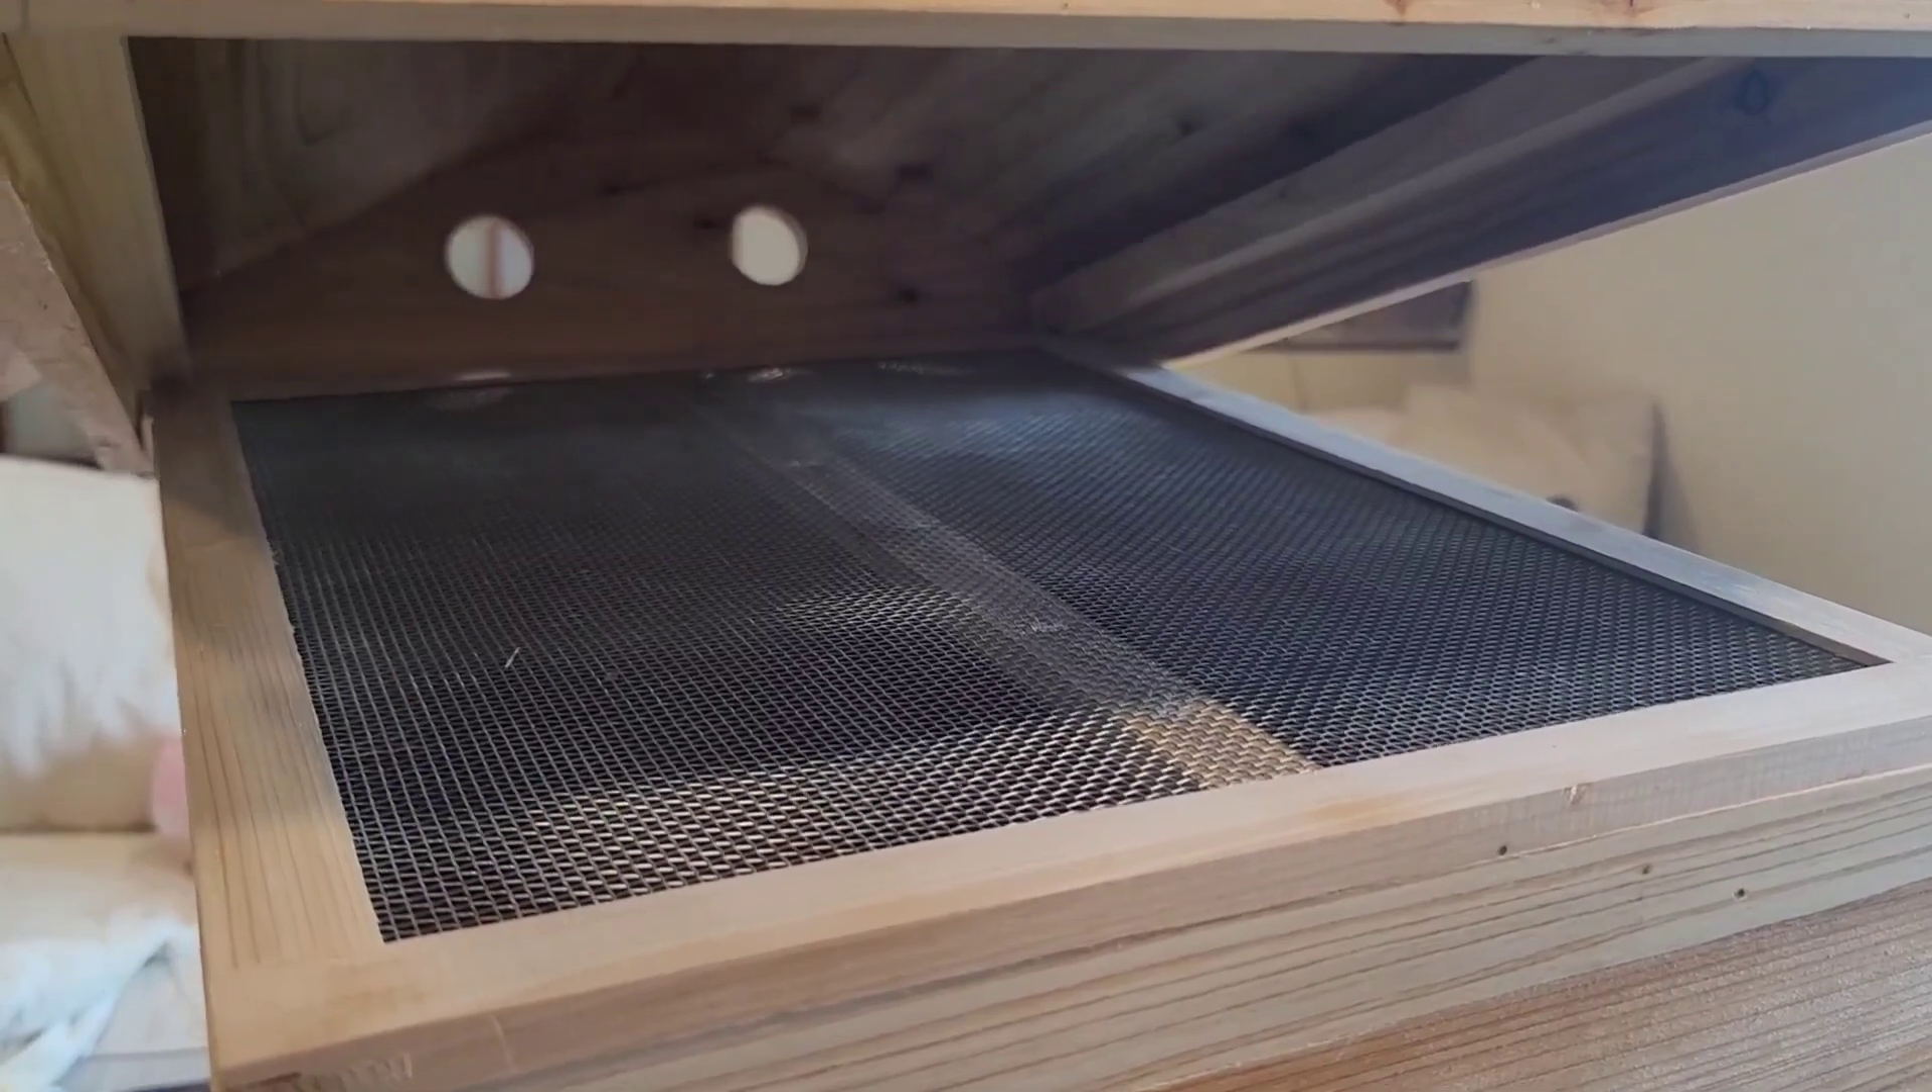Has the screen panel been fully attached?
Yes.